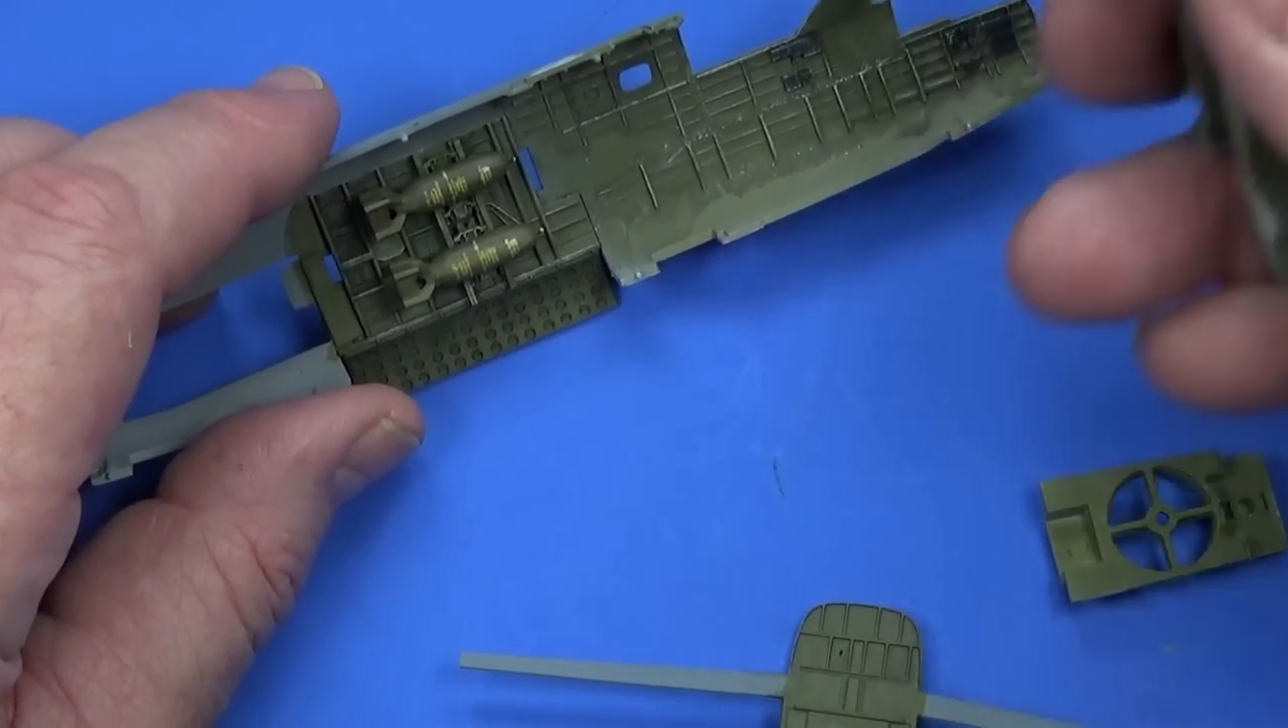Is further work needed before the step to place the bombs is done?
No.